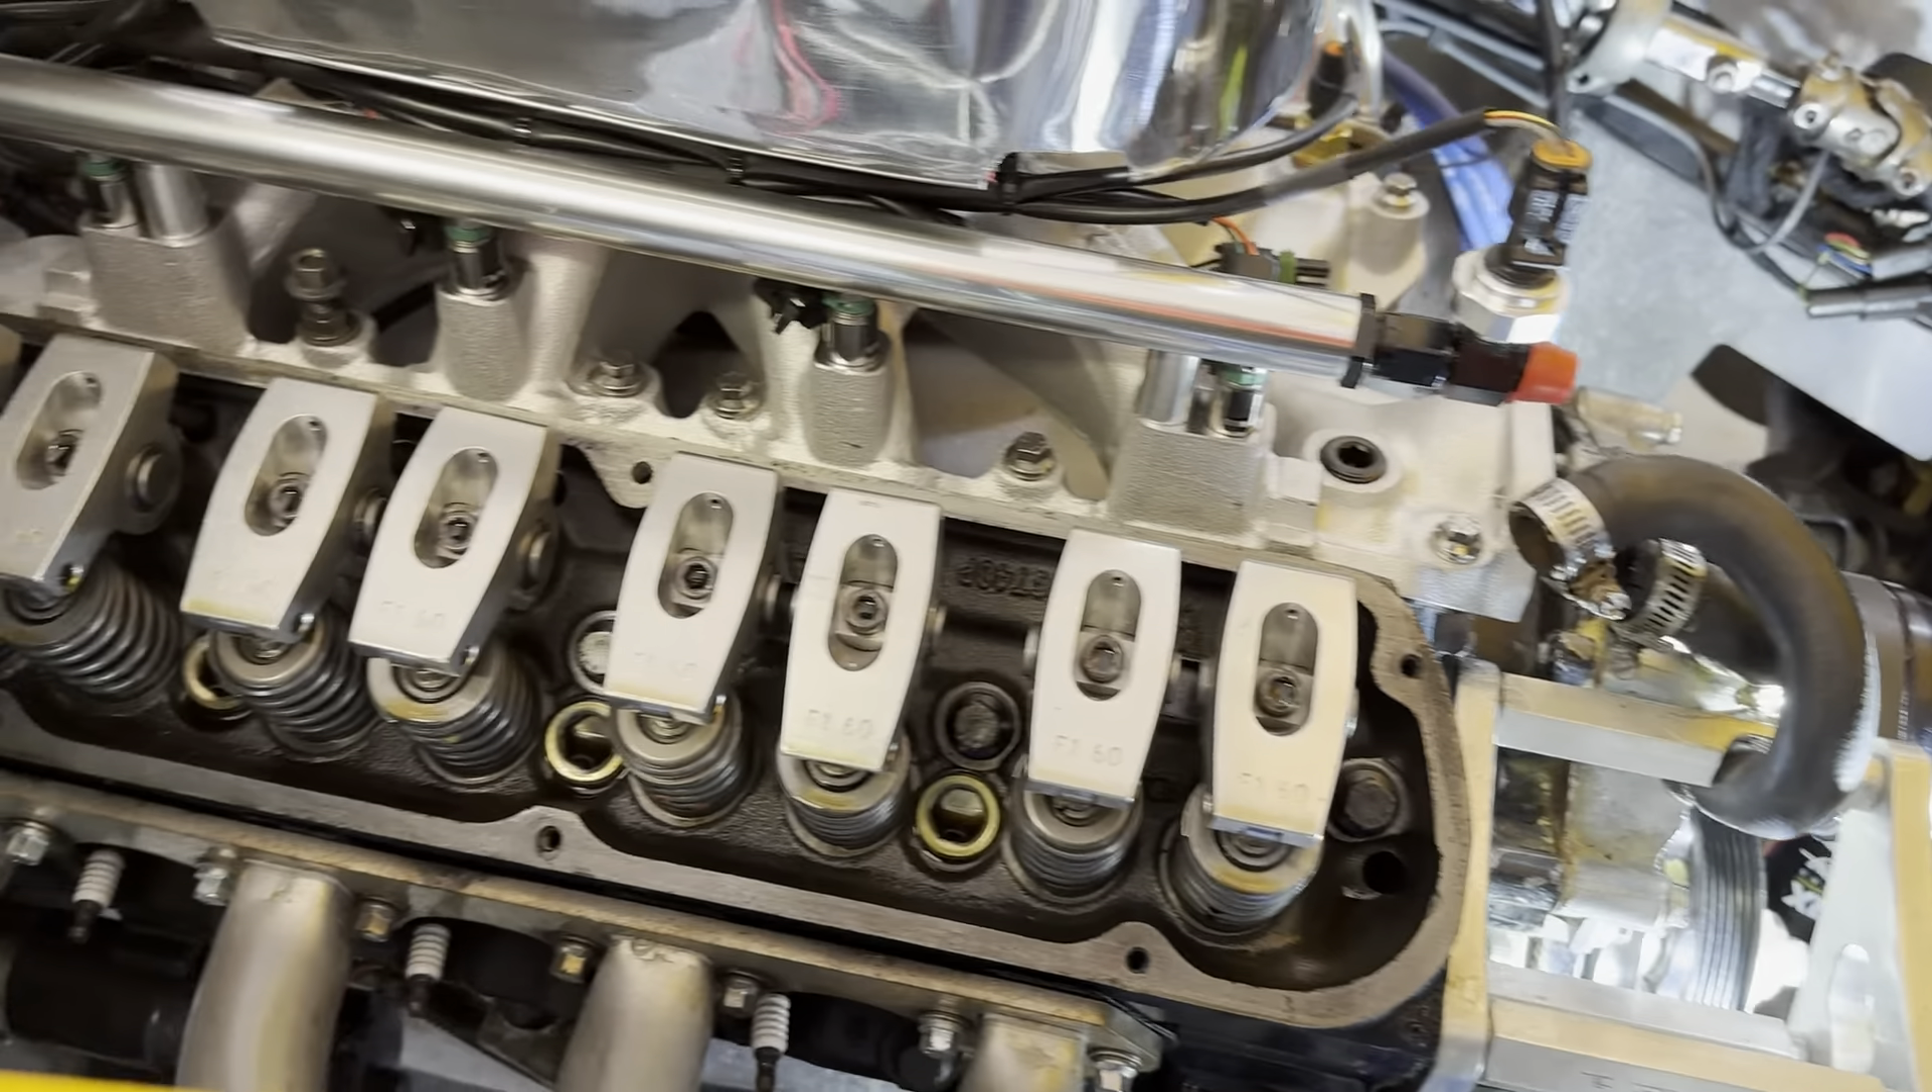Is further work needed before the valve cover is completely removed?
No.